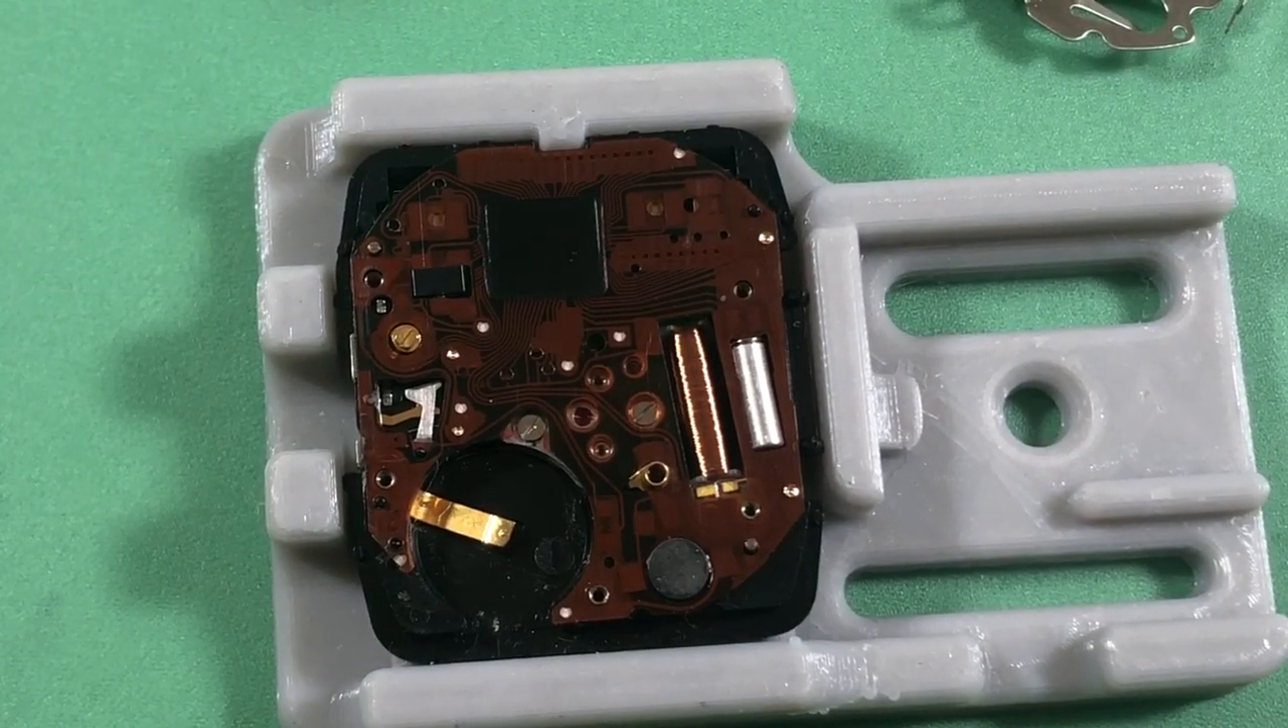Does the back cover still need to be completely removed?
No.